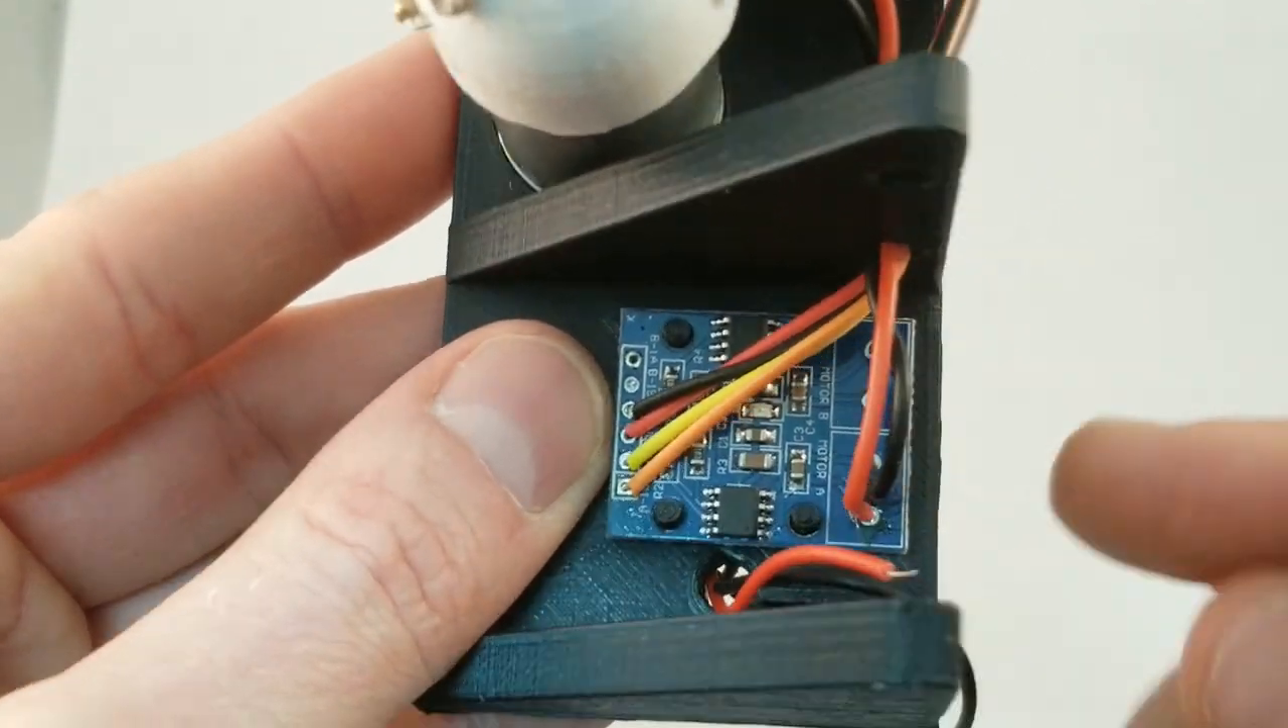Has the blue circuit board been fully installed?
Yes.